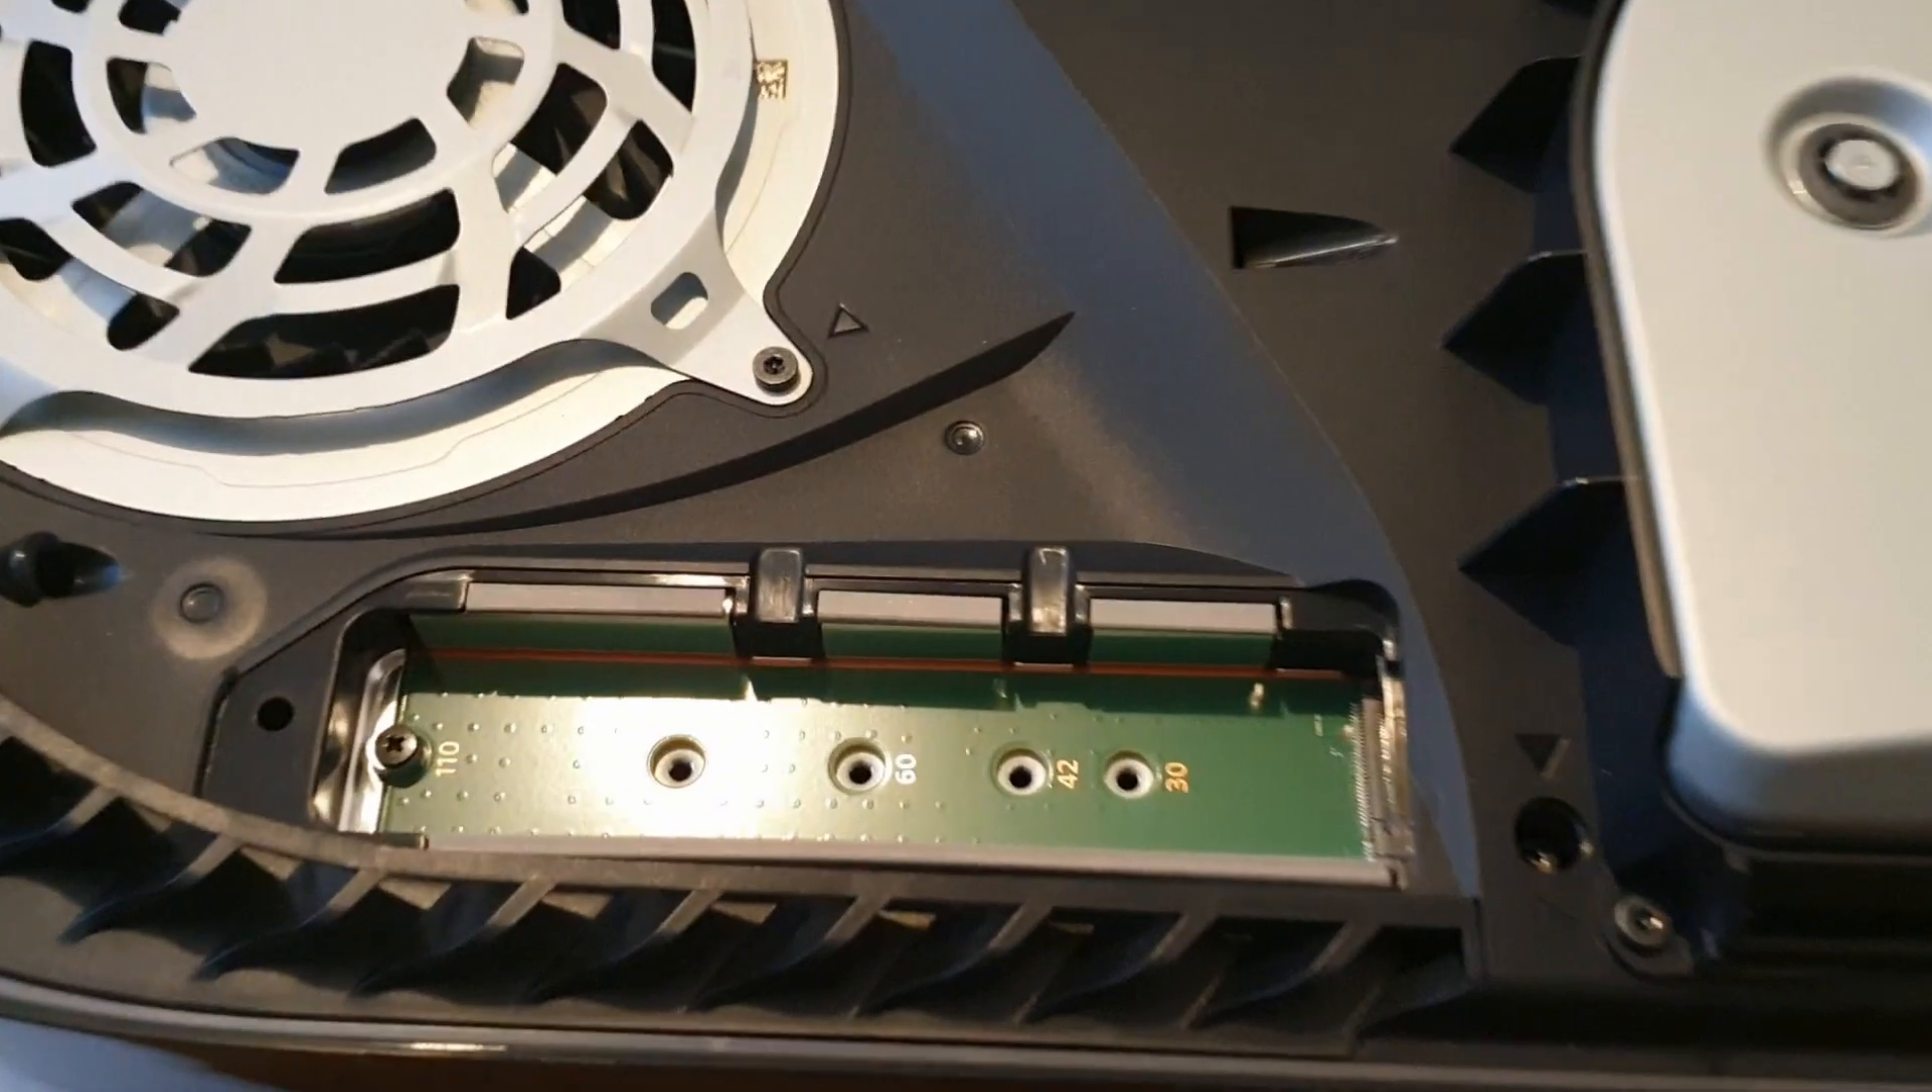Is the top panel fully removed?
Yes.